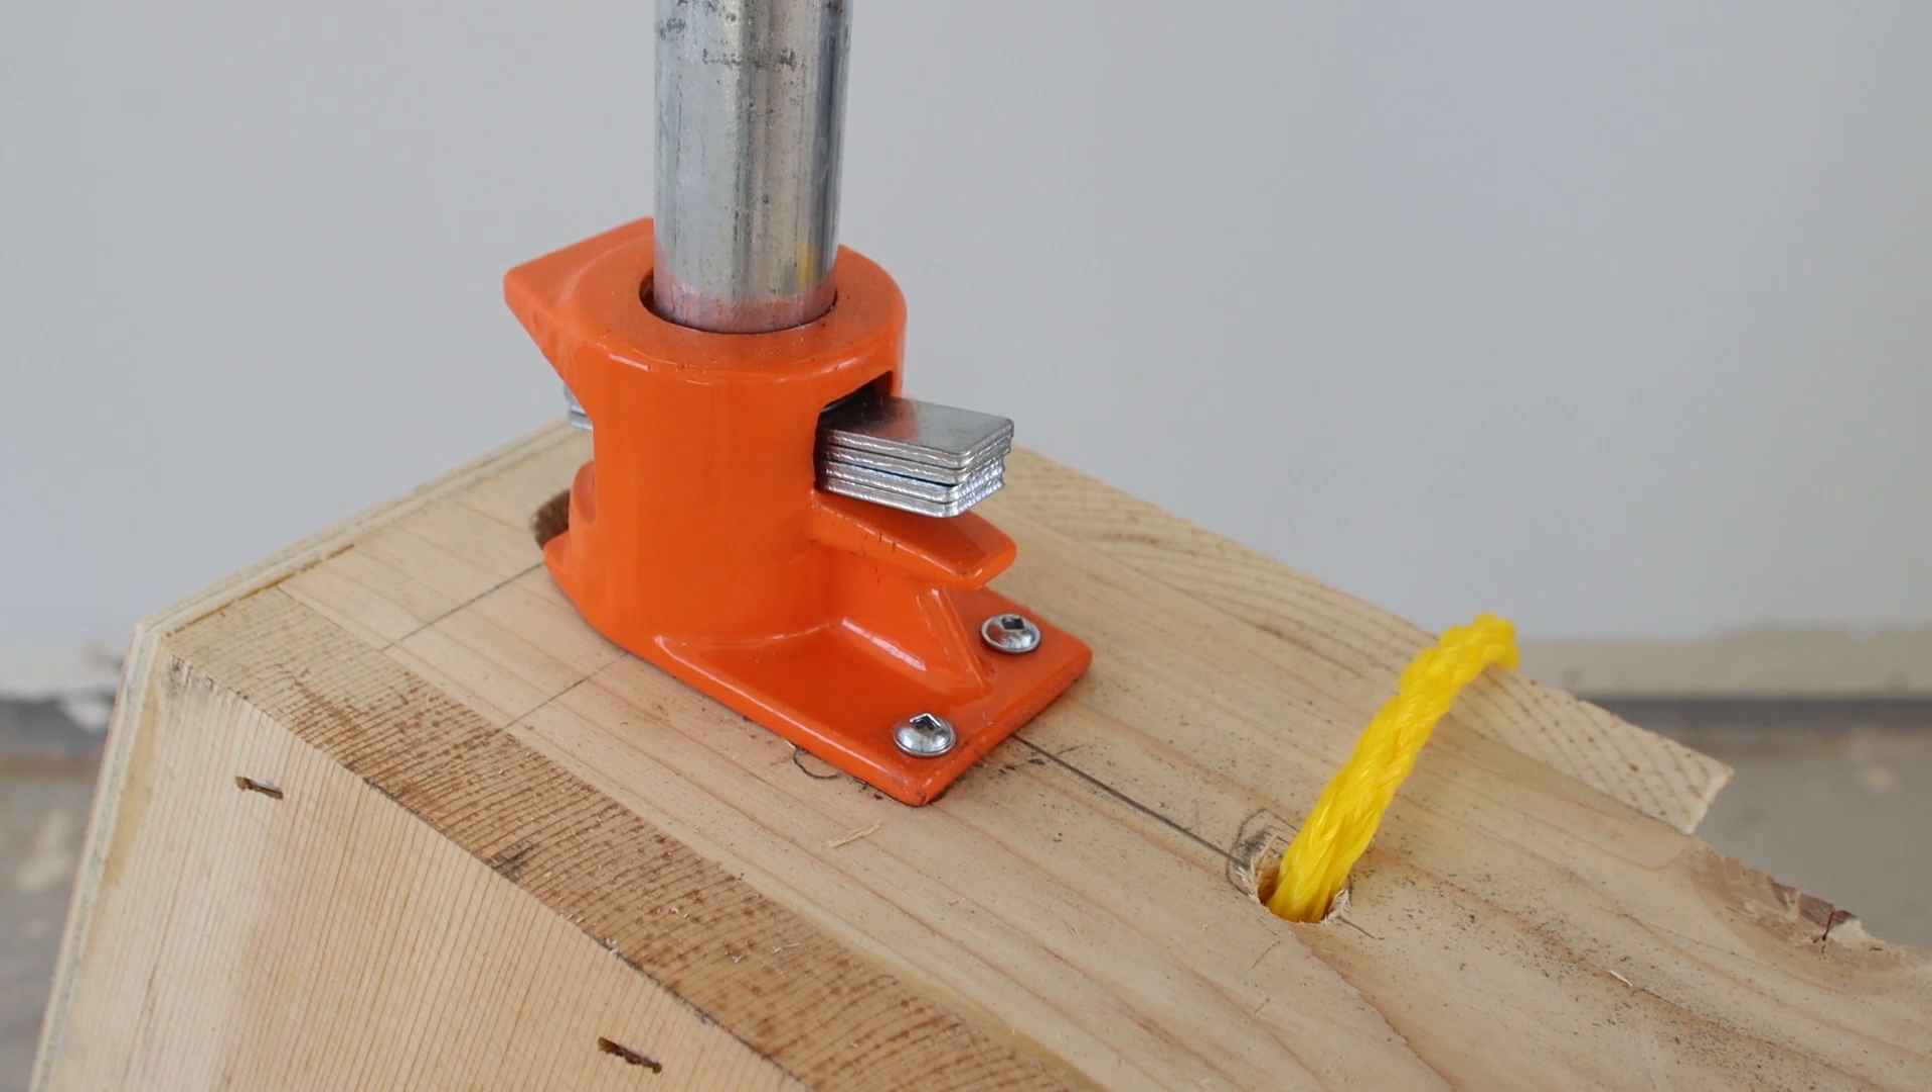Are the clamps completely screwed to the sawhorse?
Yes.